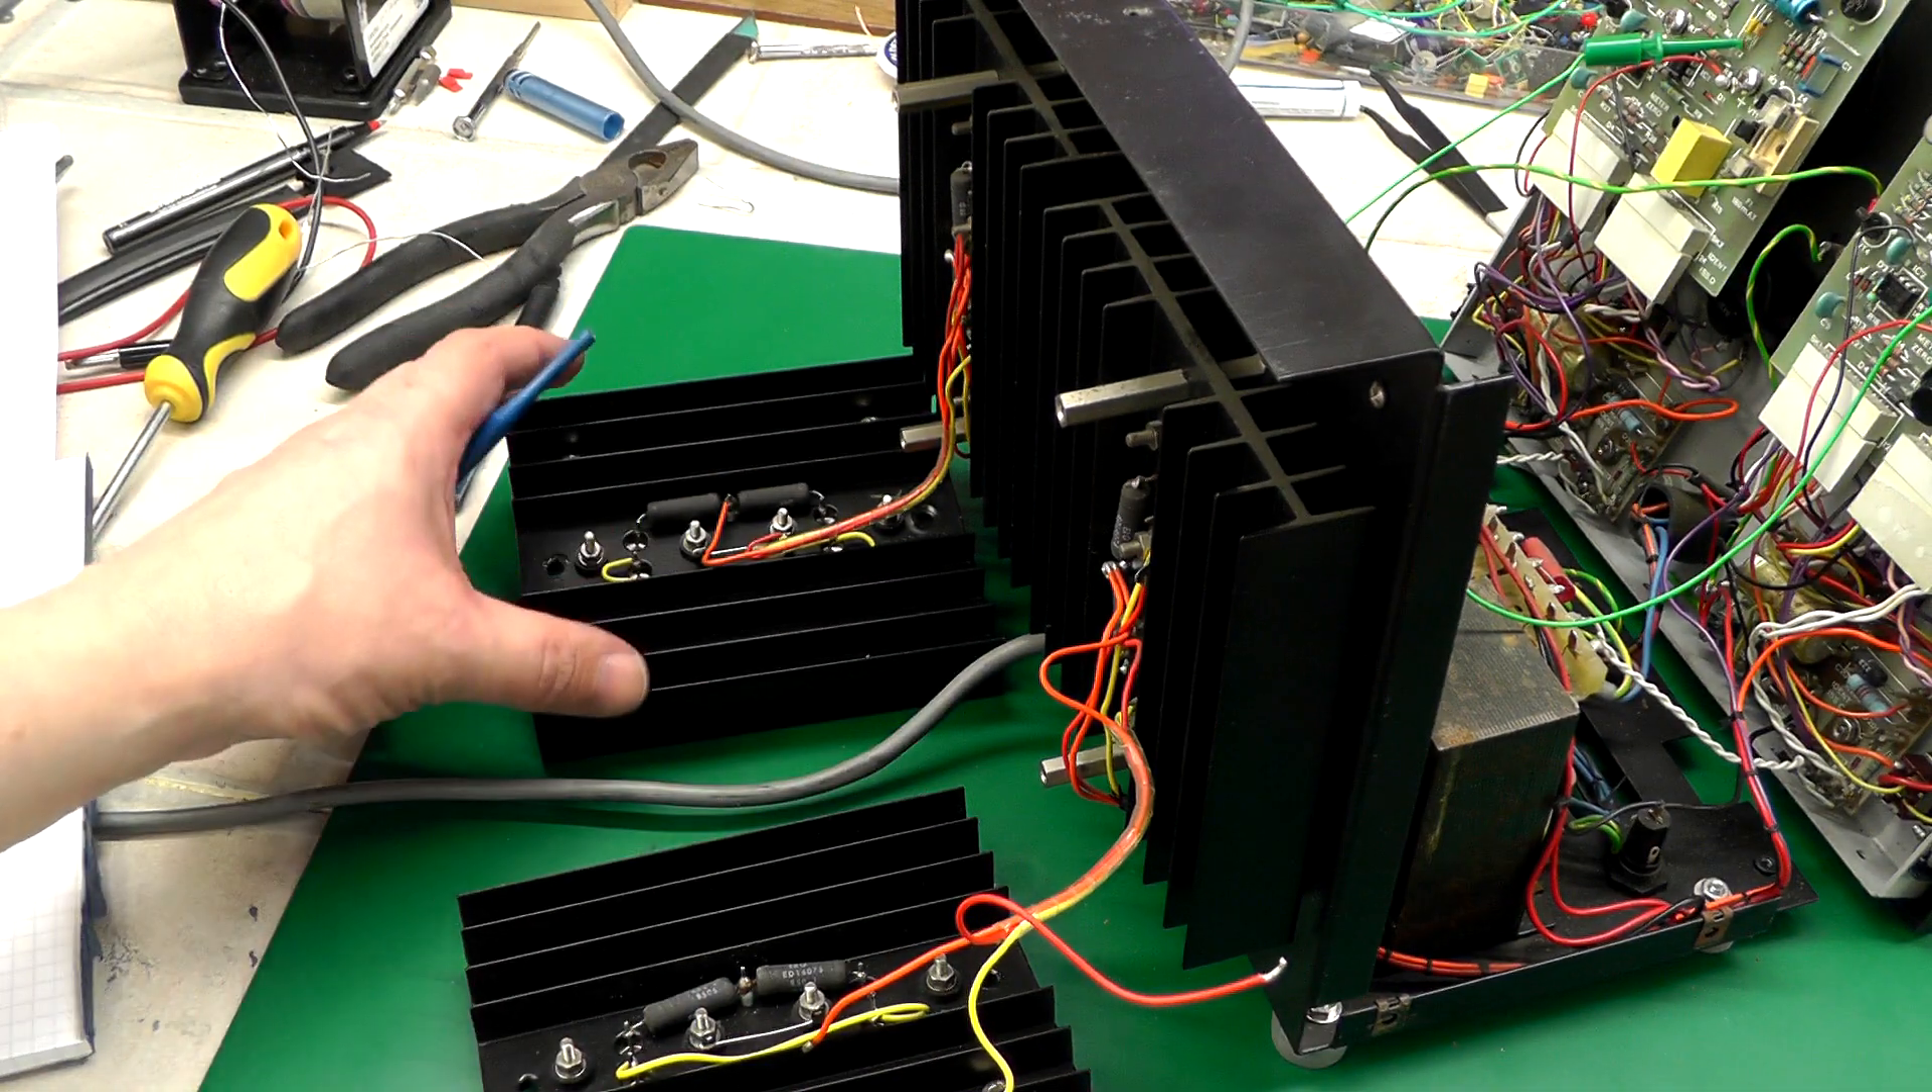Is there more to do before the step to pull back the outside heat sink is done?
No.